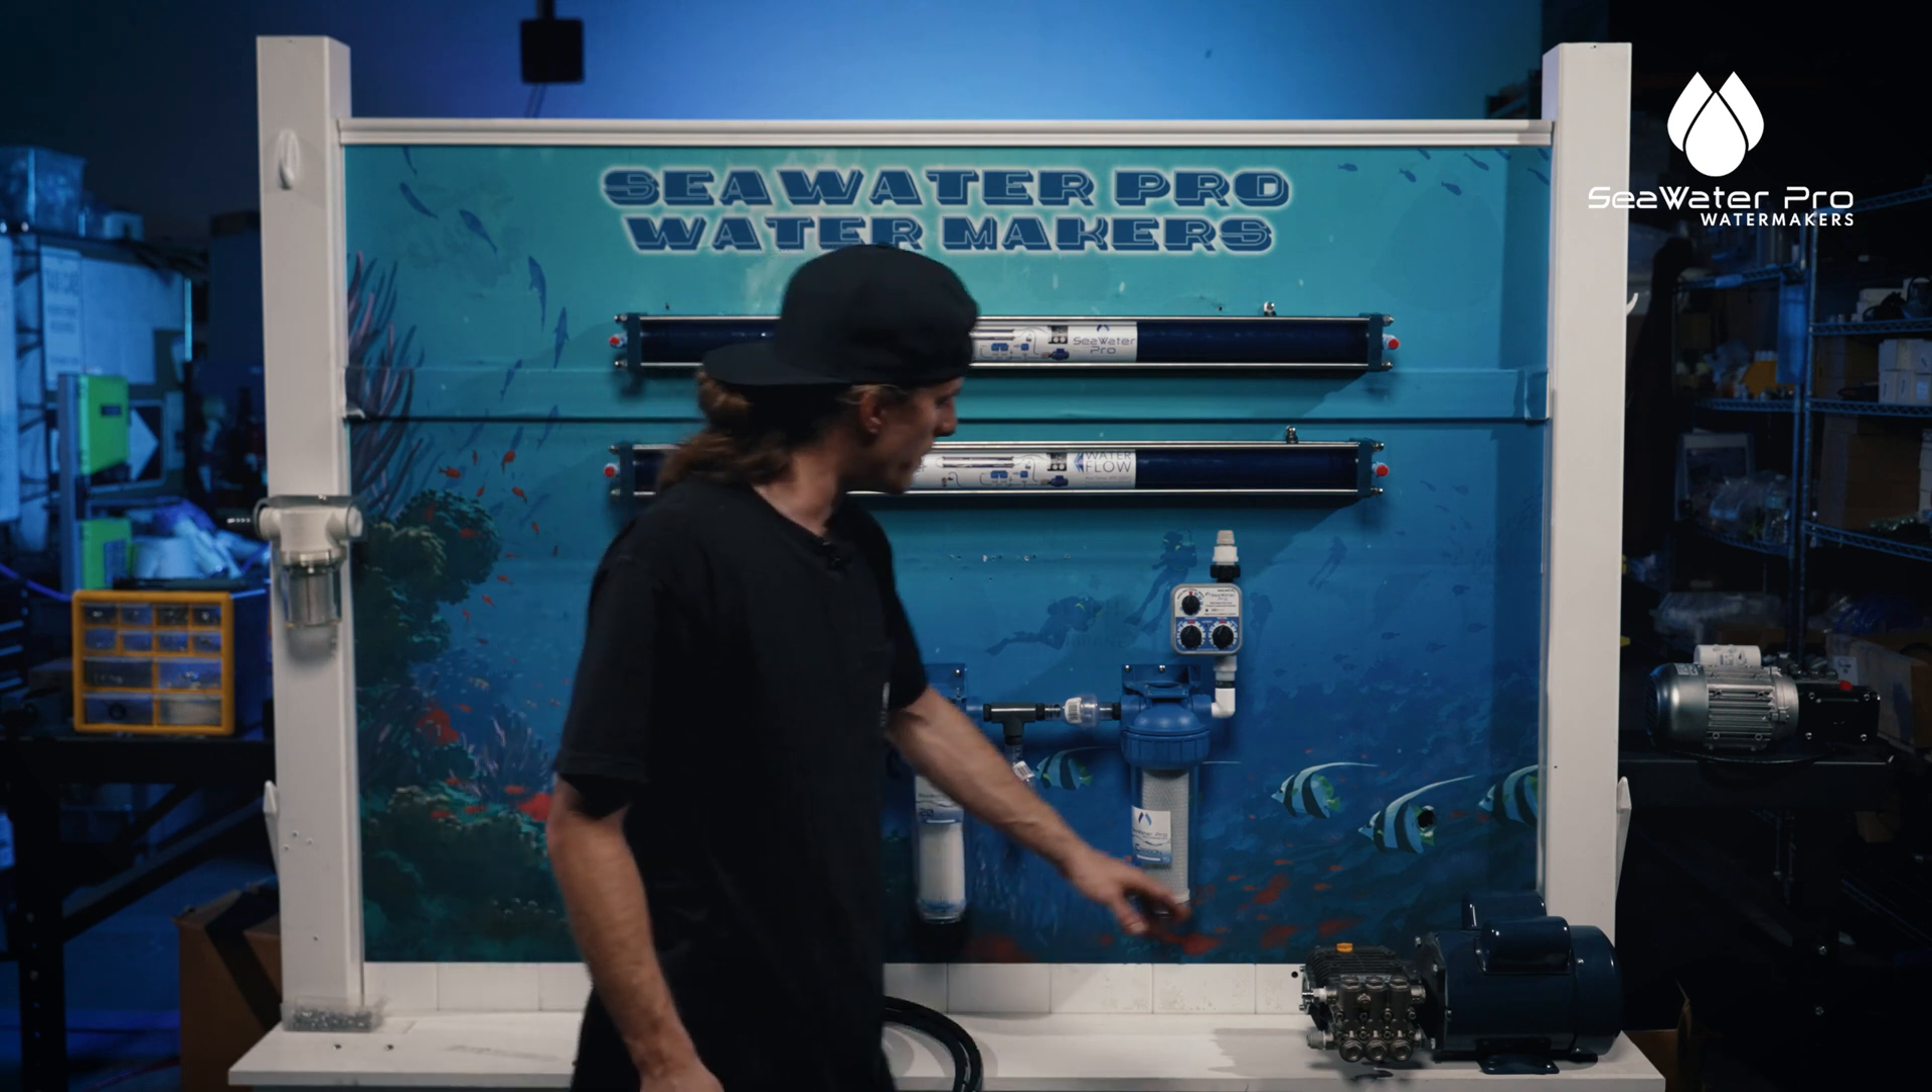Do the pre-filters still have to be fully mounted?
No.